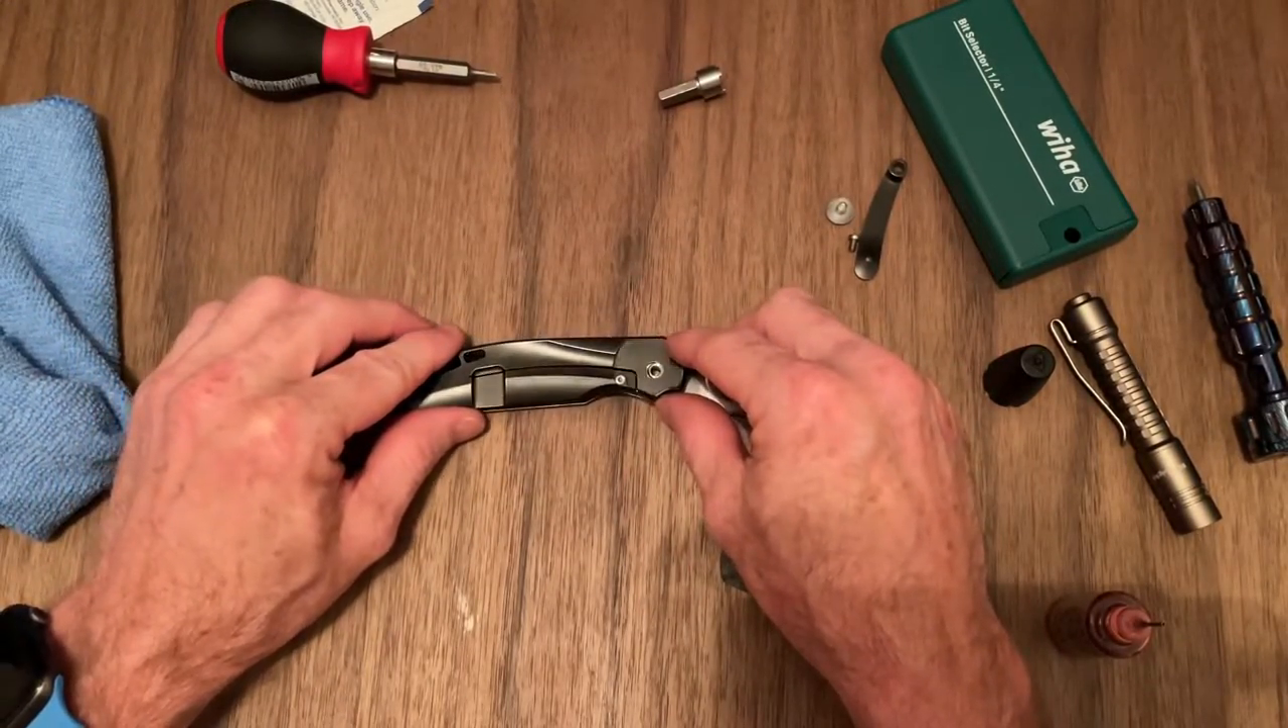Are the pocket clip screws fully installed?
No.